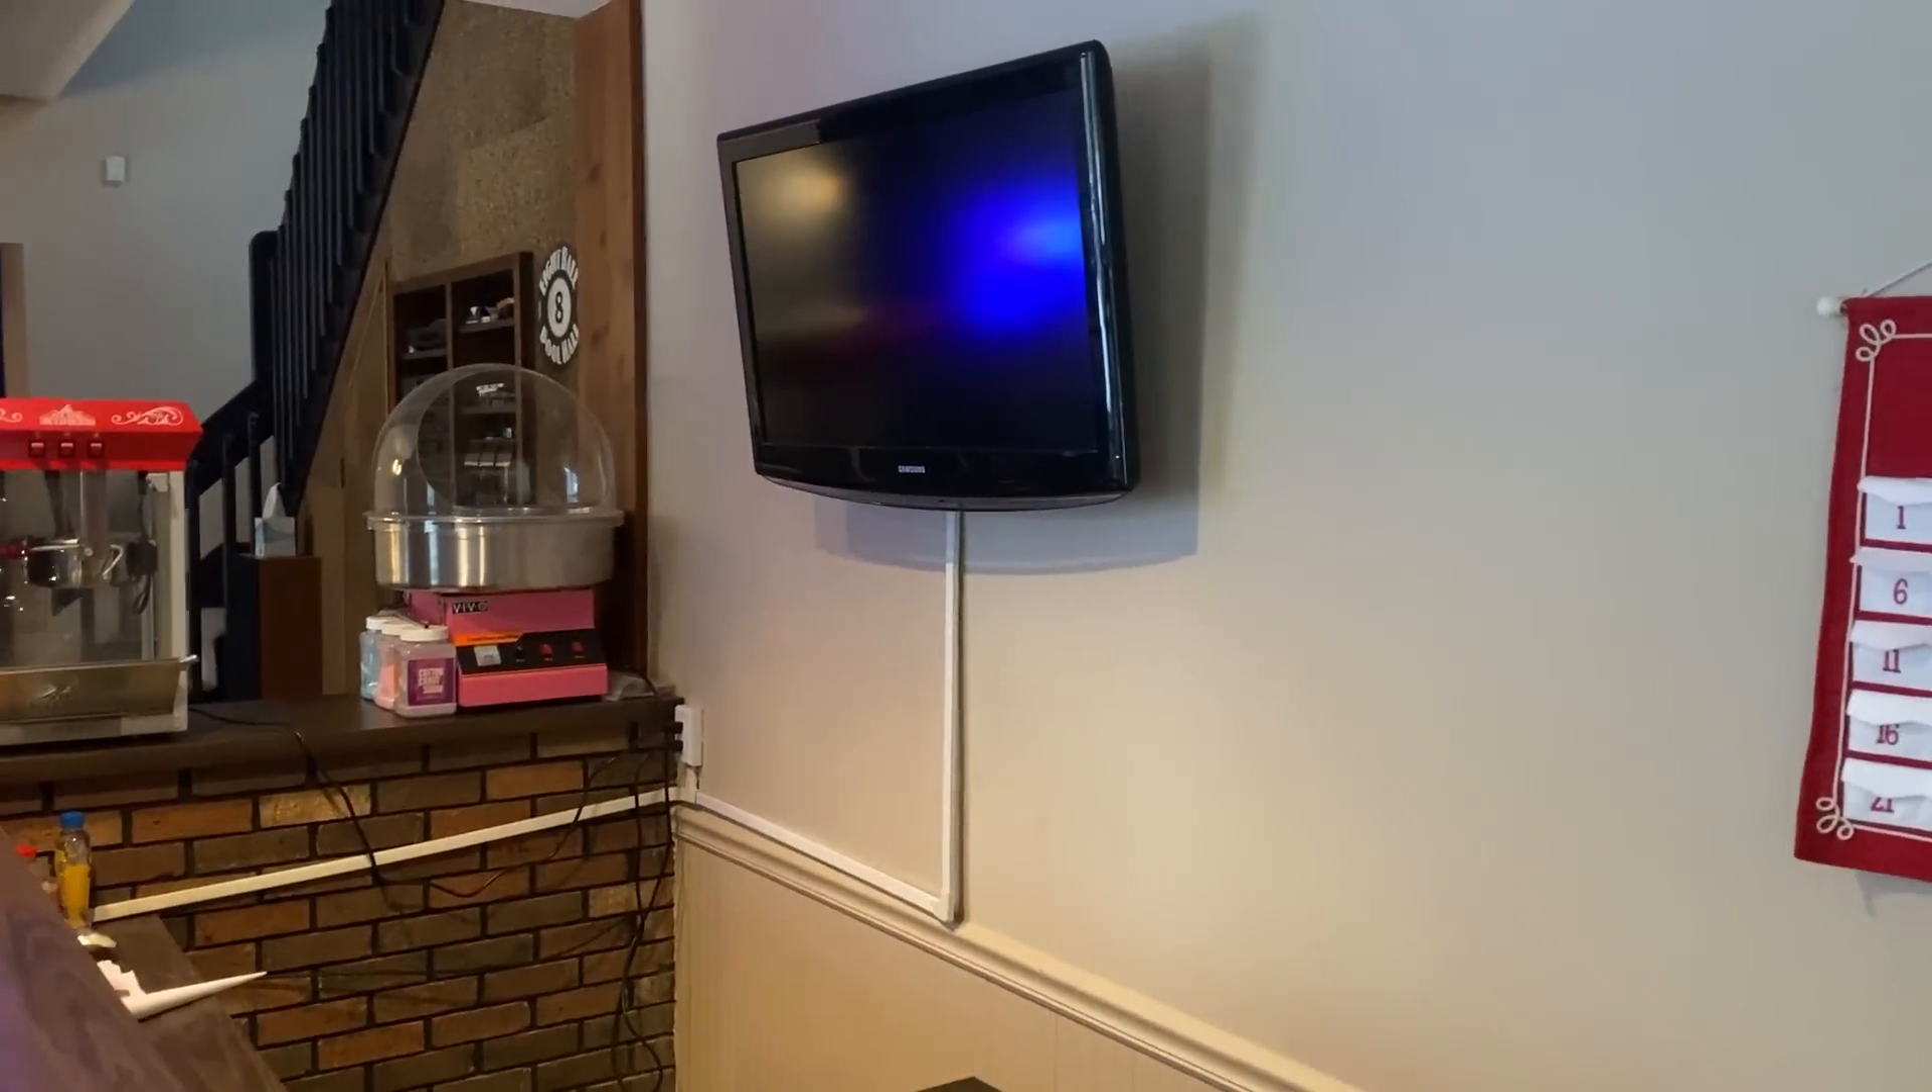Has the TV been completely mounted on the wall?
Yes.